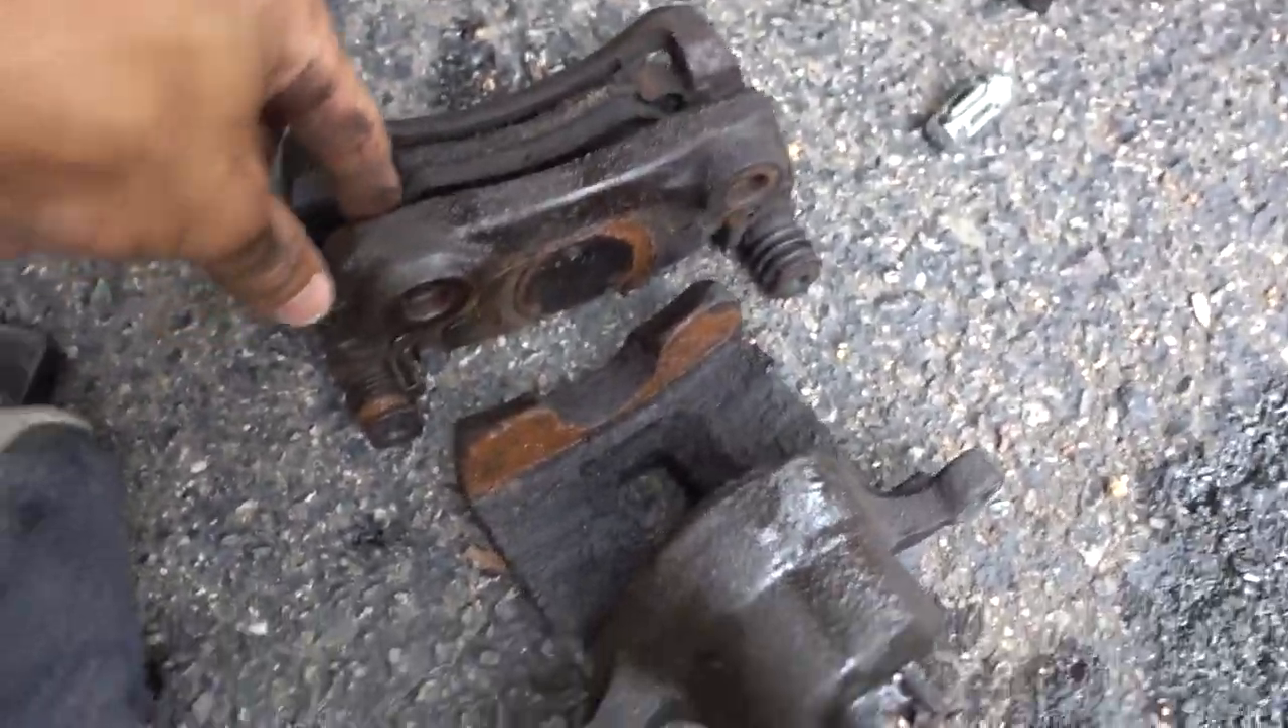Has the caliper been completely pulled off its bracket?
Yes.